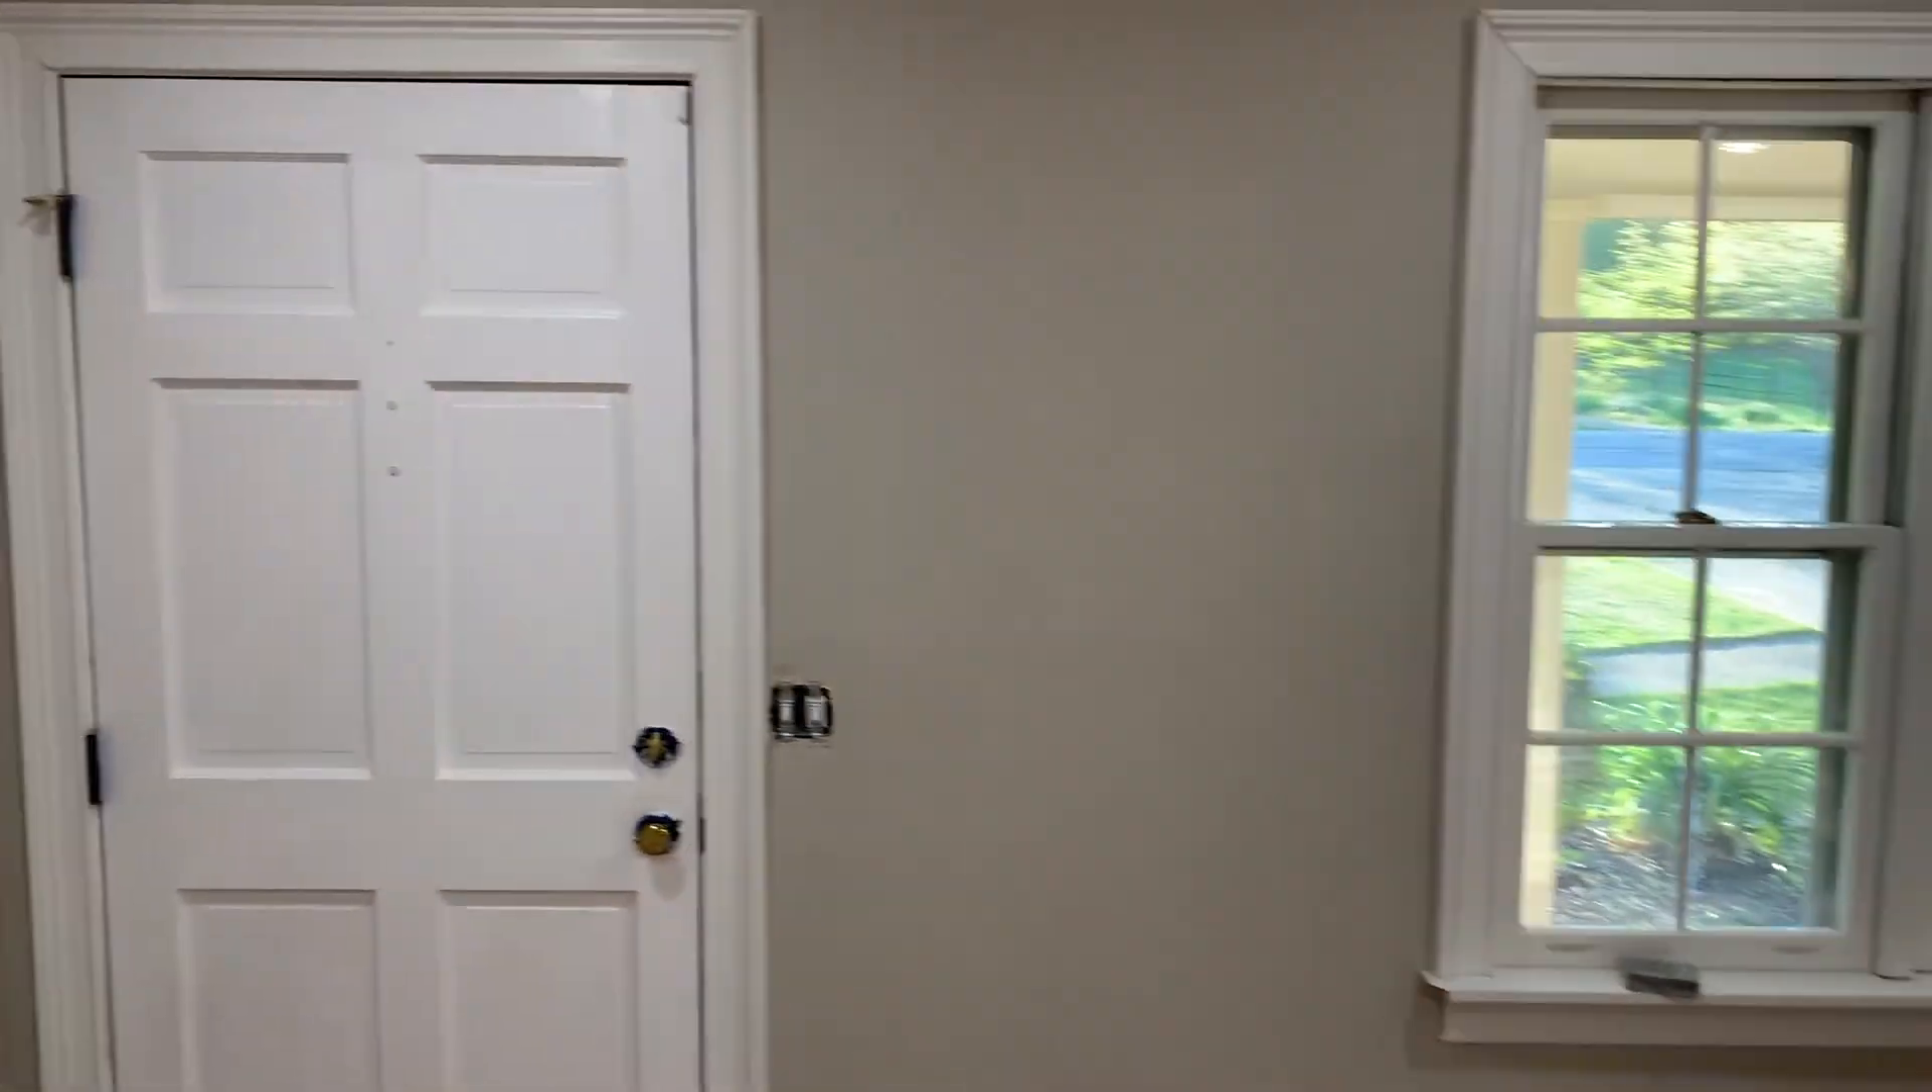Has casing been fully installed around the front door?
Yes.